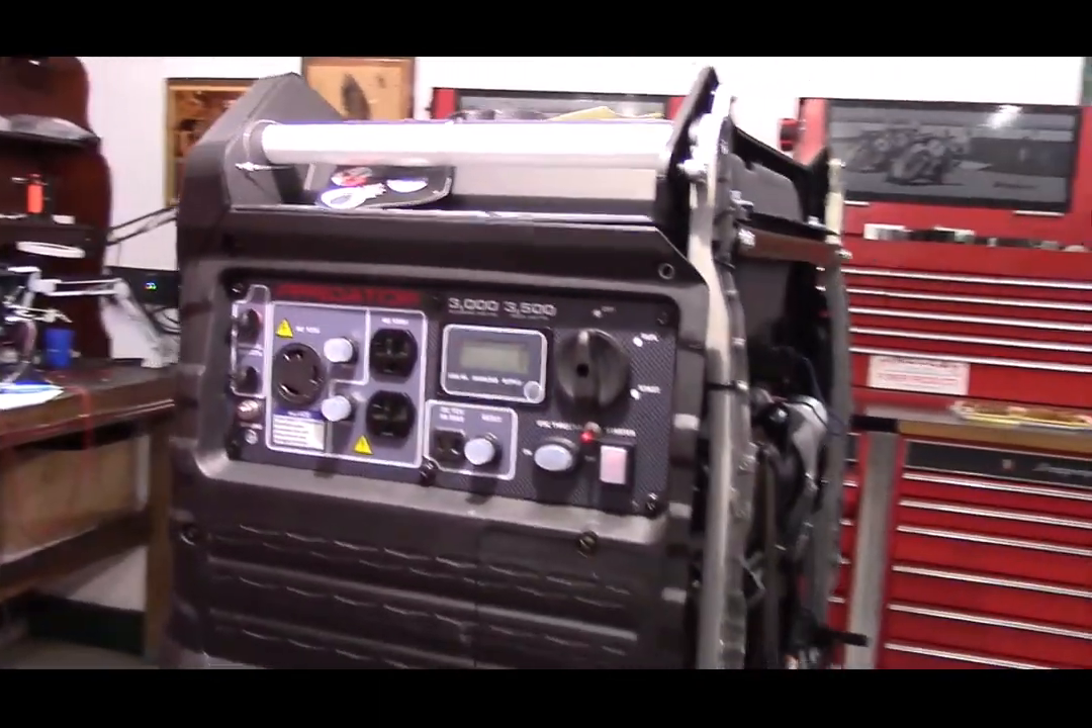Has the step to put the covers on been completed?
No.